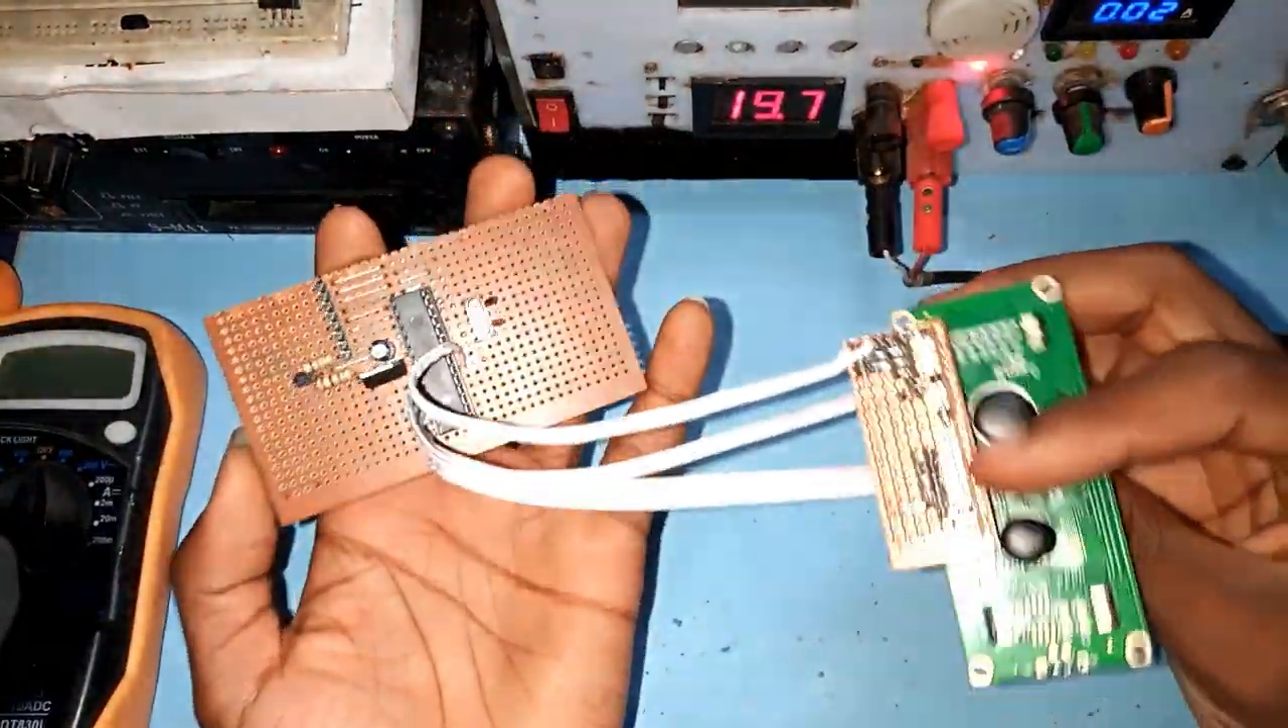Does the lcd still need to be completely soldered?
No.